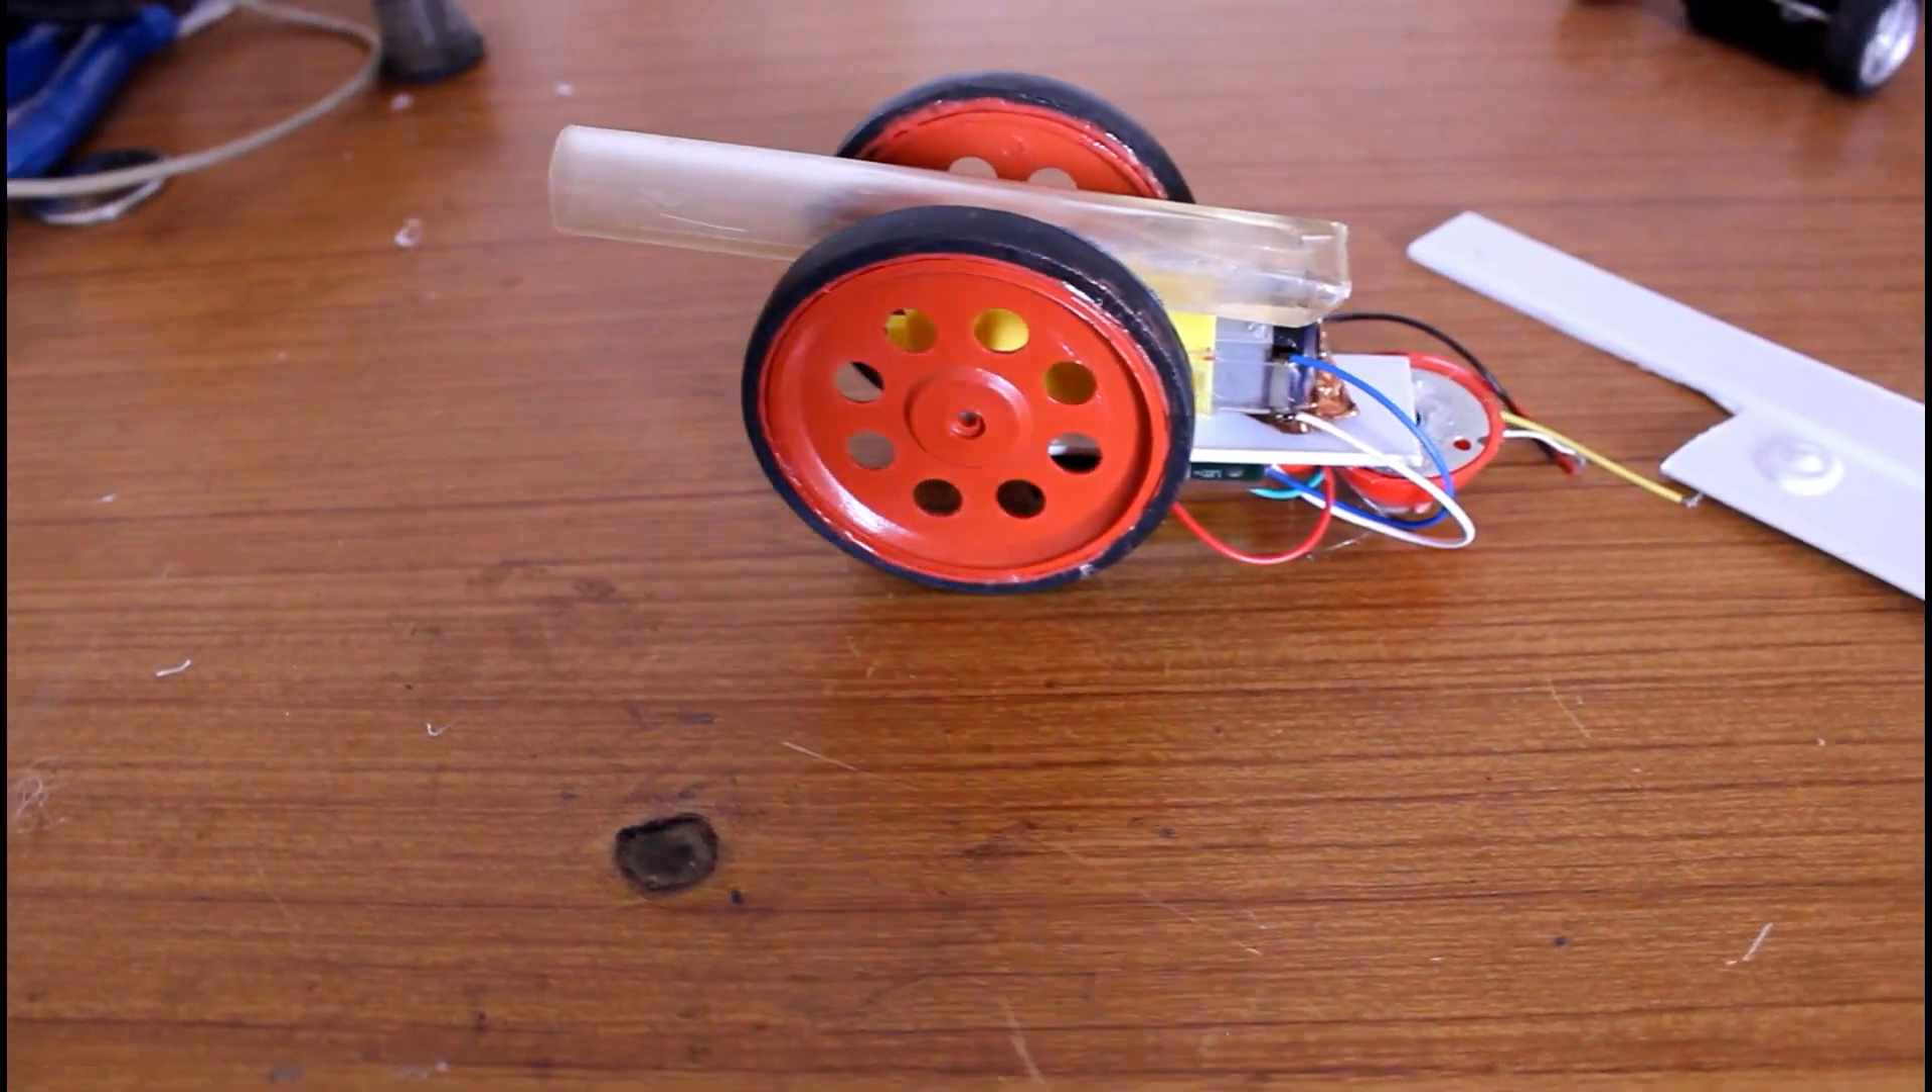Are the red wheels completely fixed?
Yes.